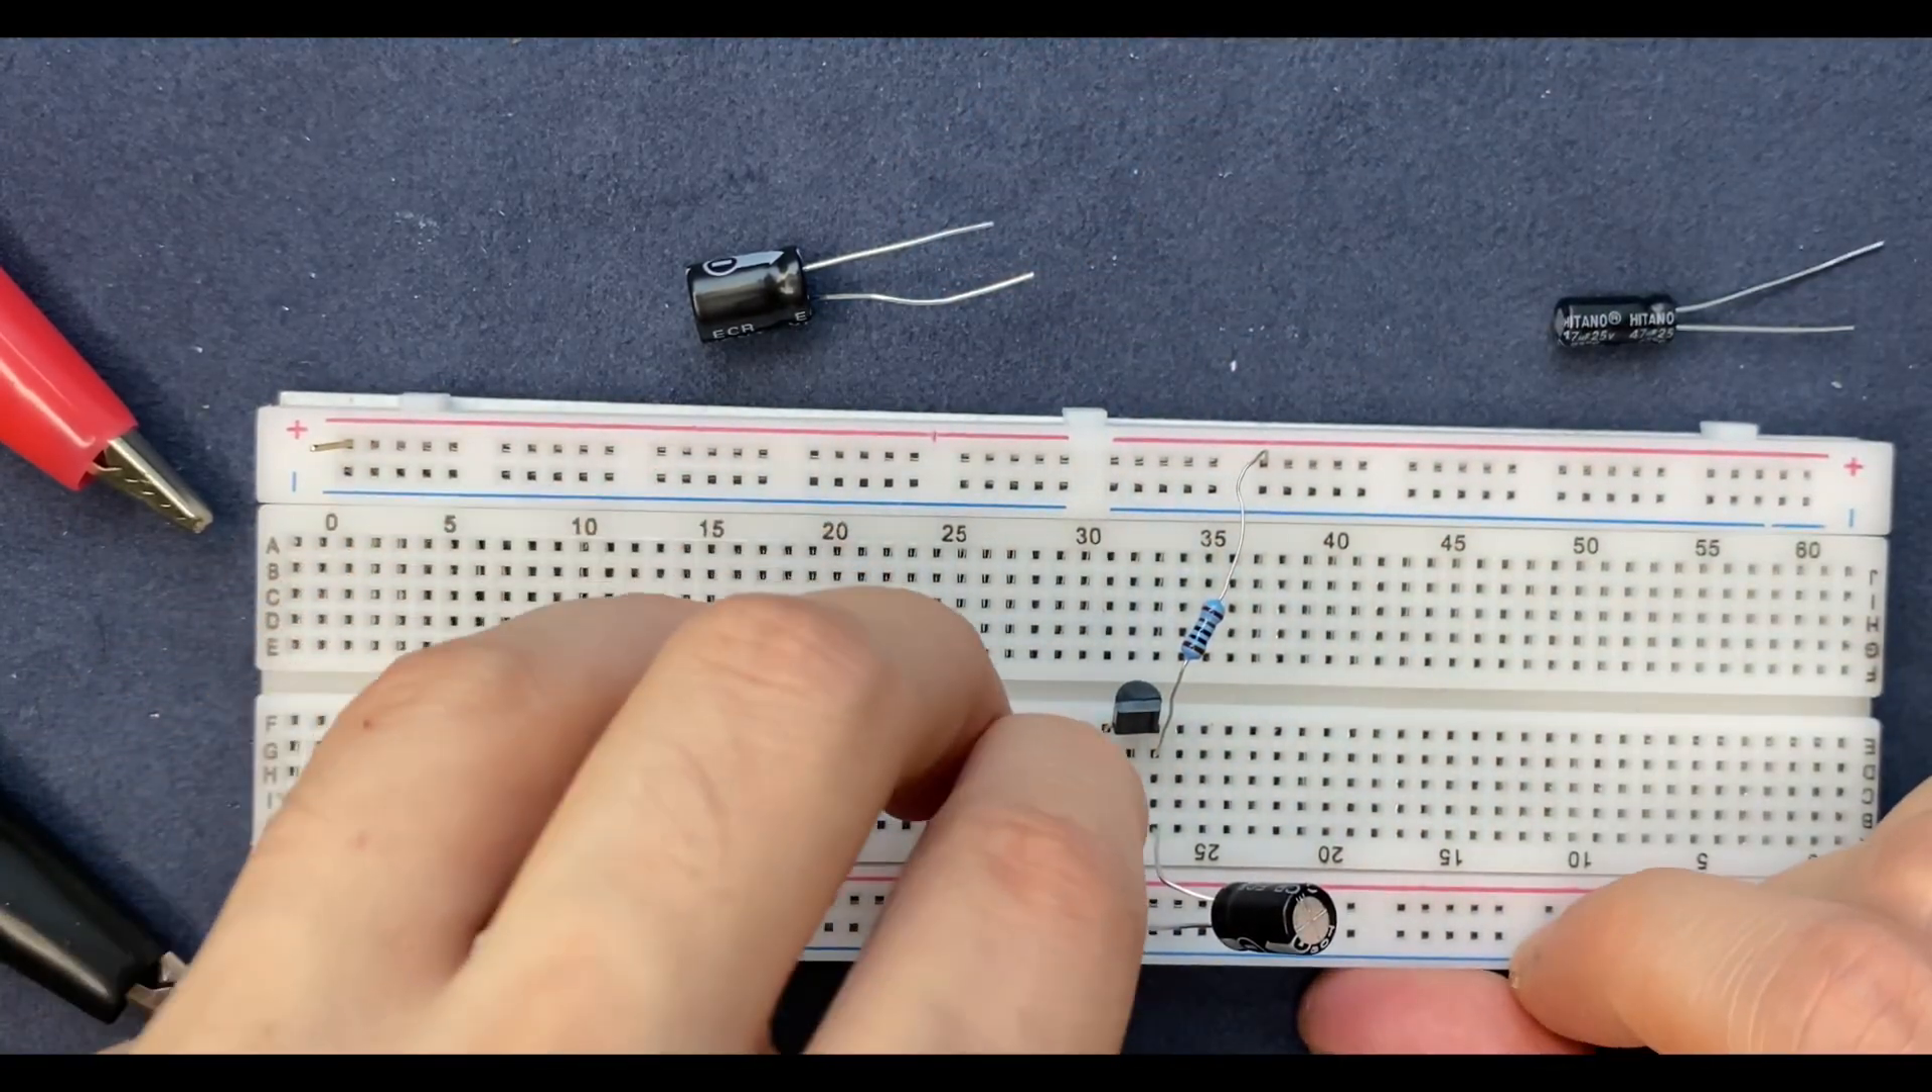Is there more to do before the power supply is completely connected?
Yes.